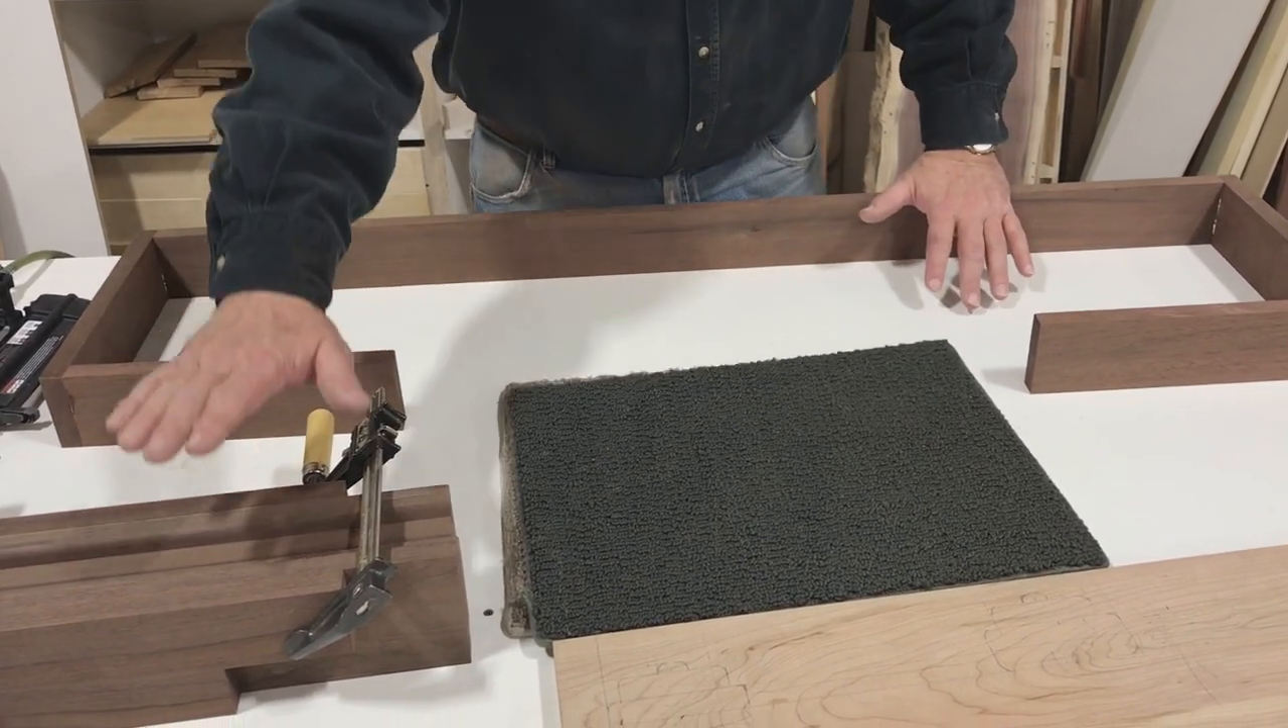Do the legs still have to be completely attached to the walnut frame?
Yes.